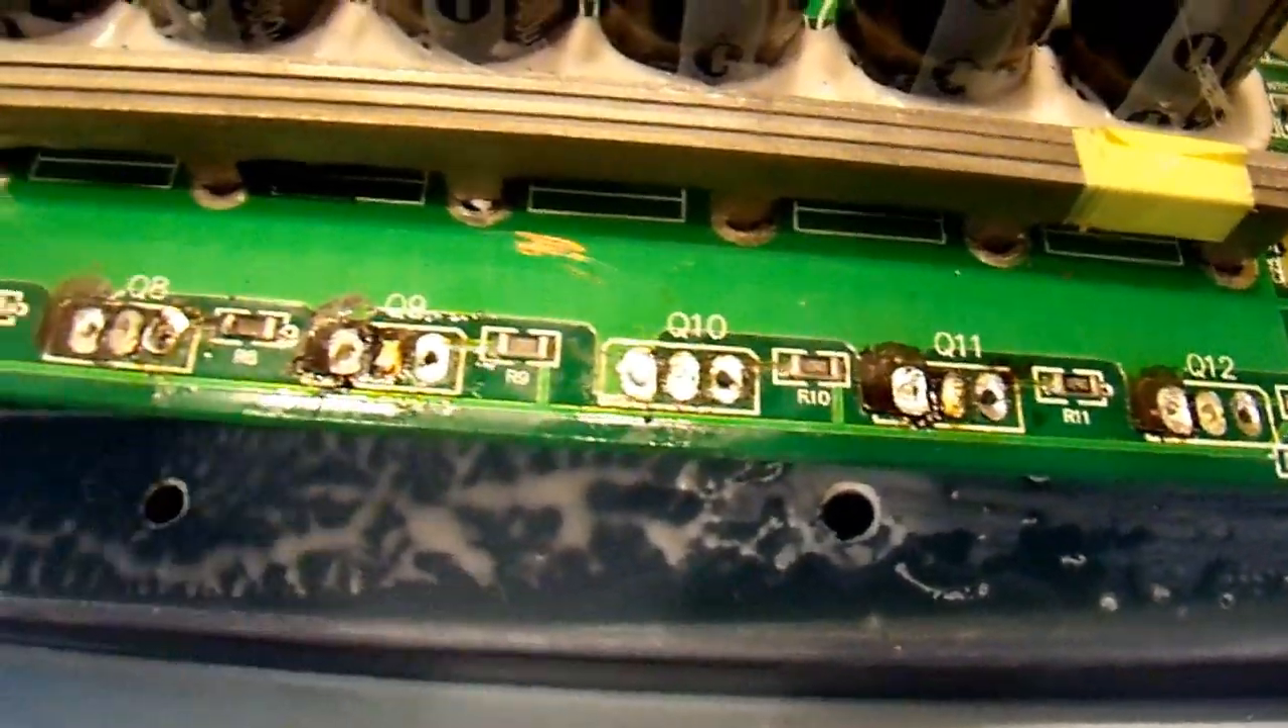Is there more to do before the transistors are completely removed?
No.